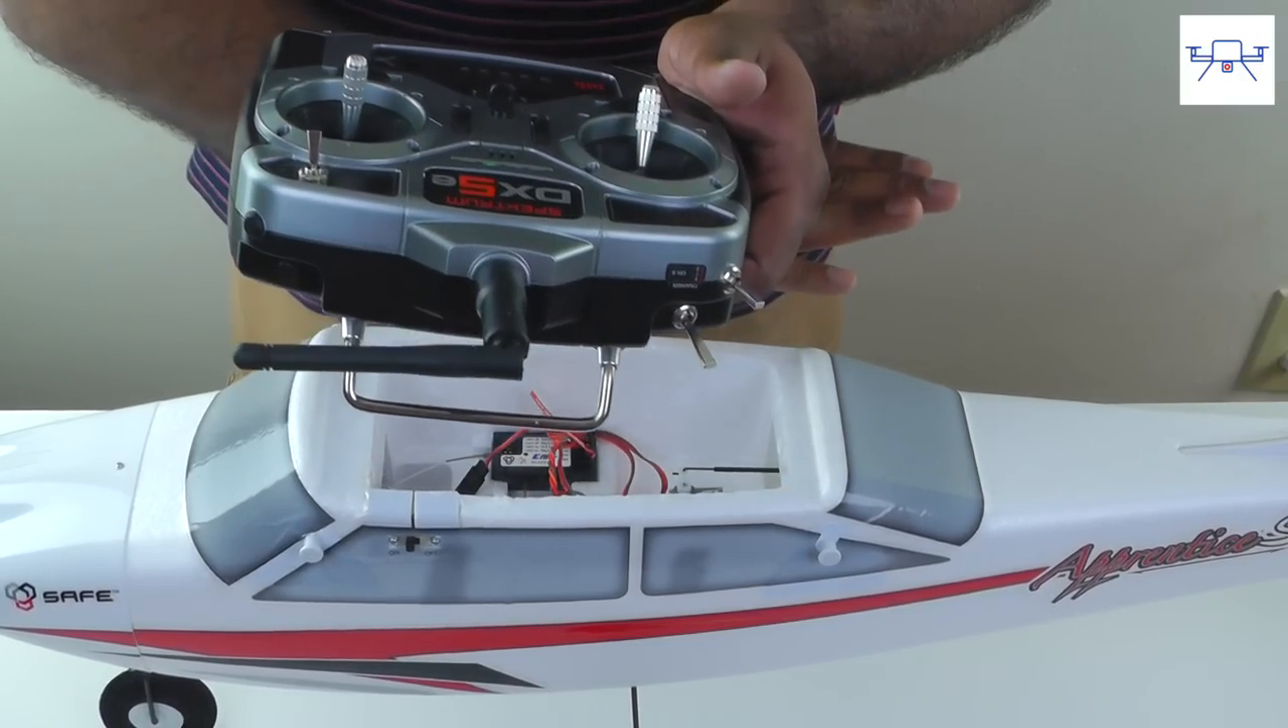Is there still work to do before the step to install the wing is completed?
Yes.